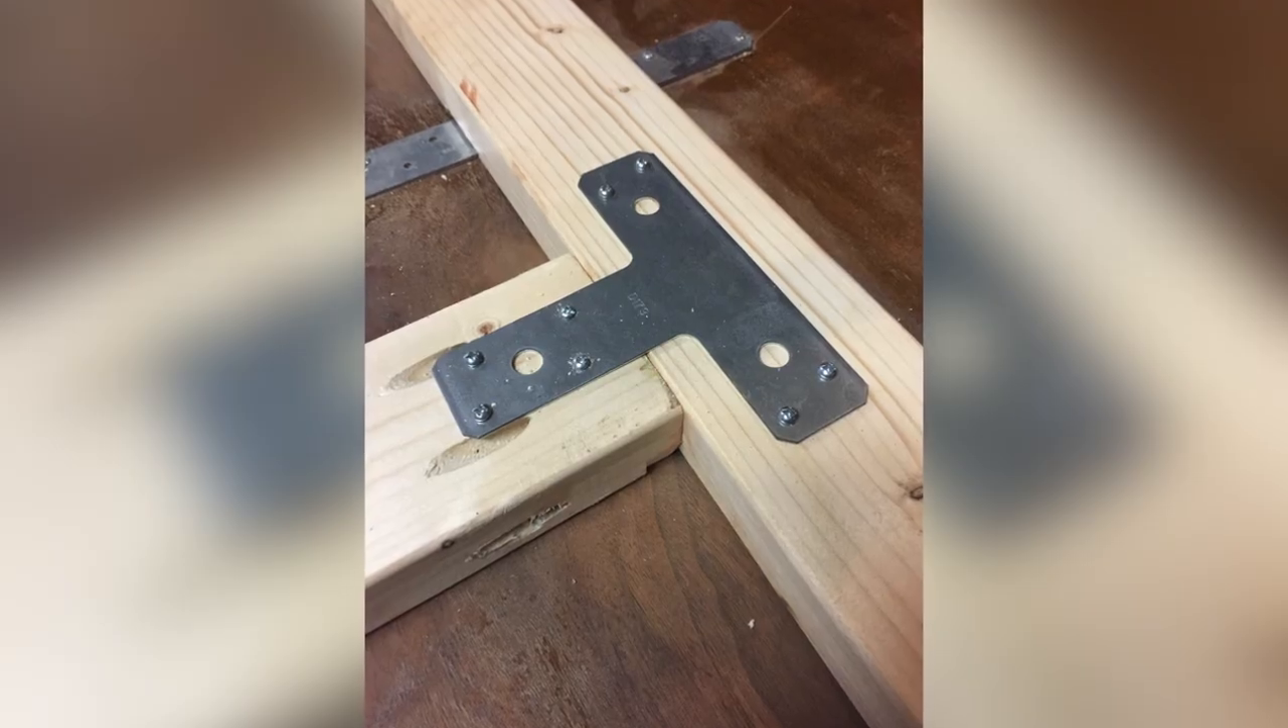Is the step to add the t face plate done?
Yes.